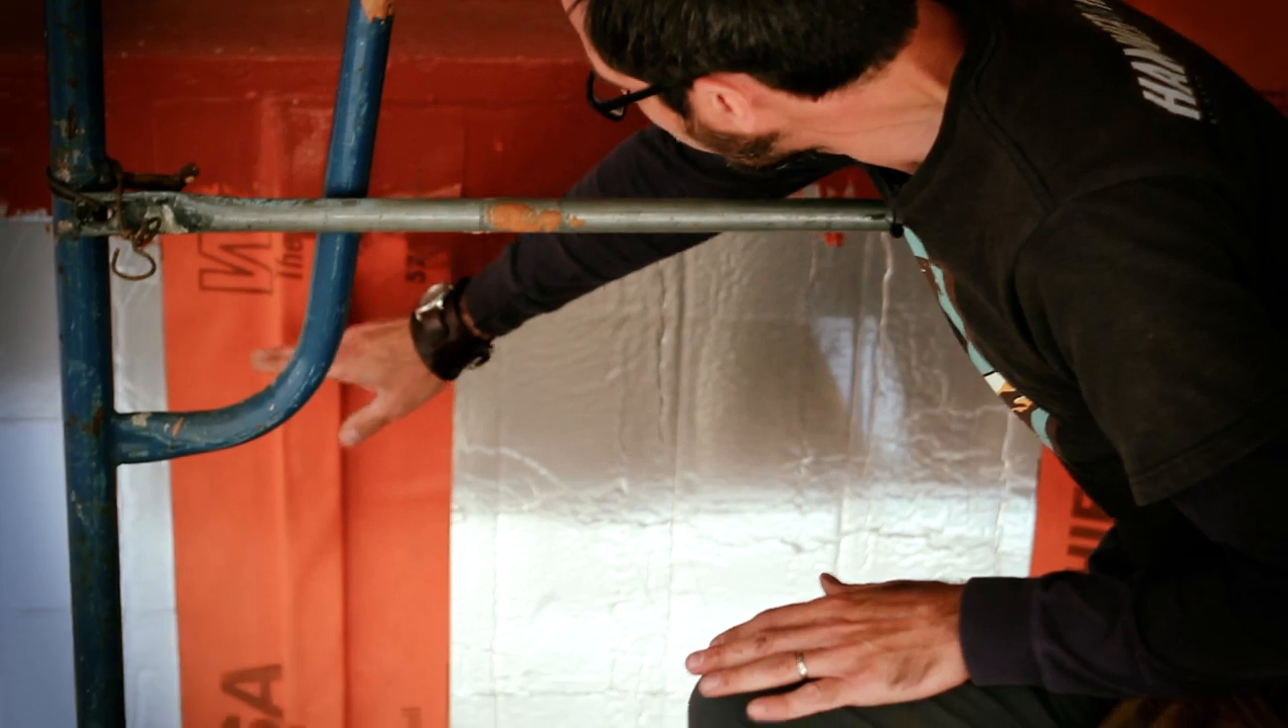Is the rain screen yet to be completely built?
Yes.